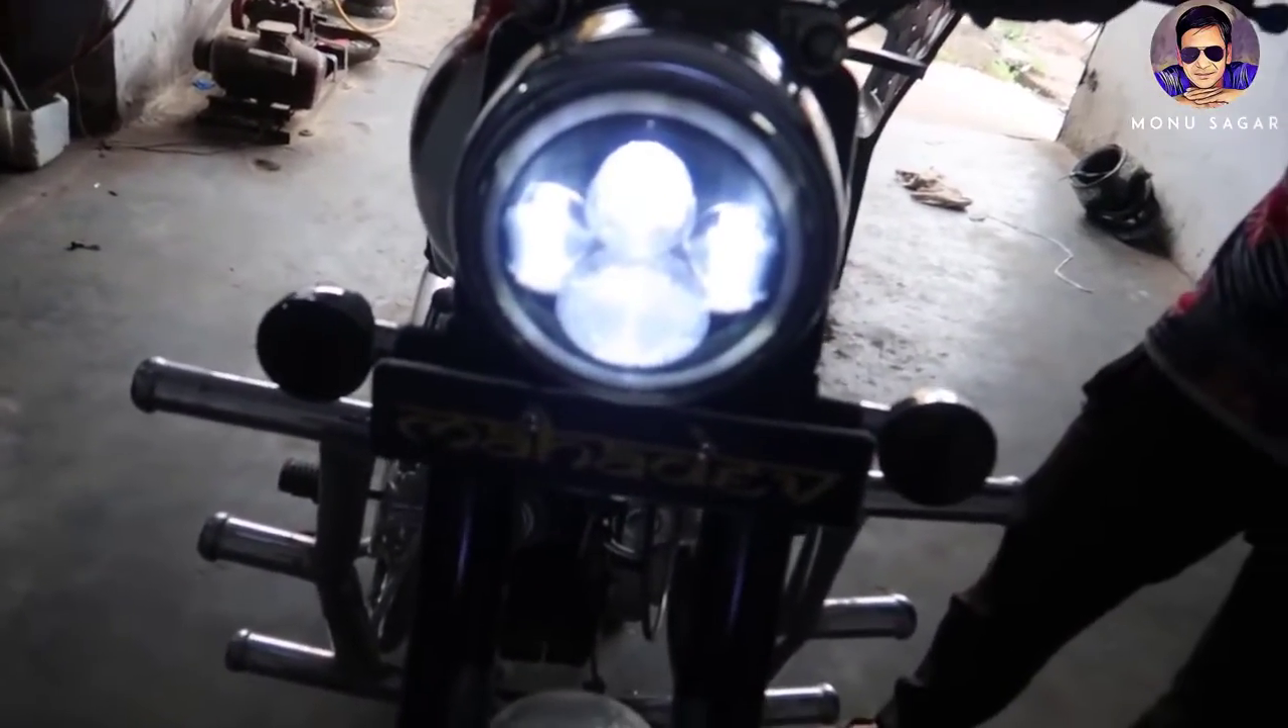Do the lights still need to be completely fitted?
No.